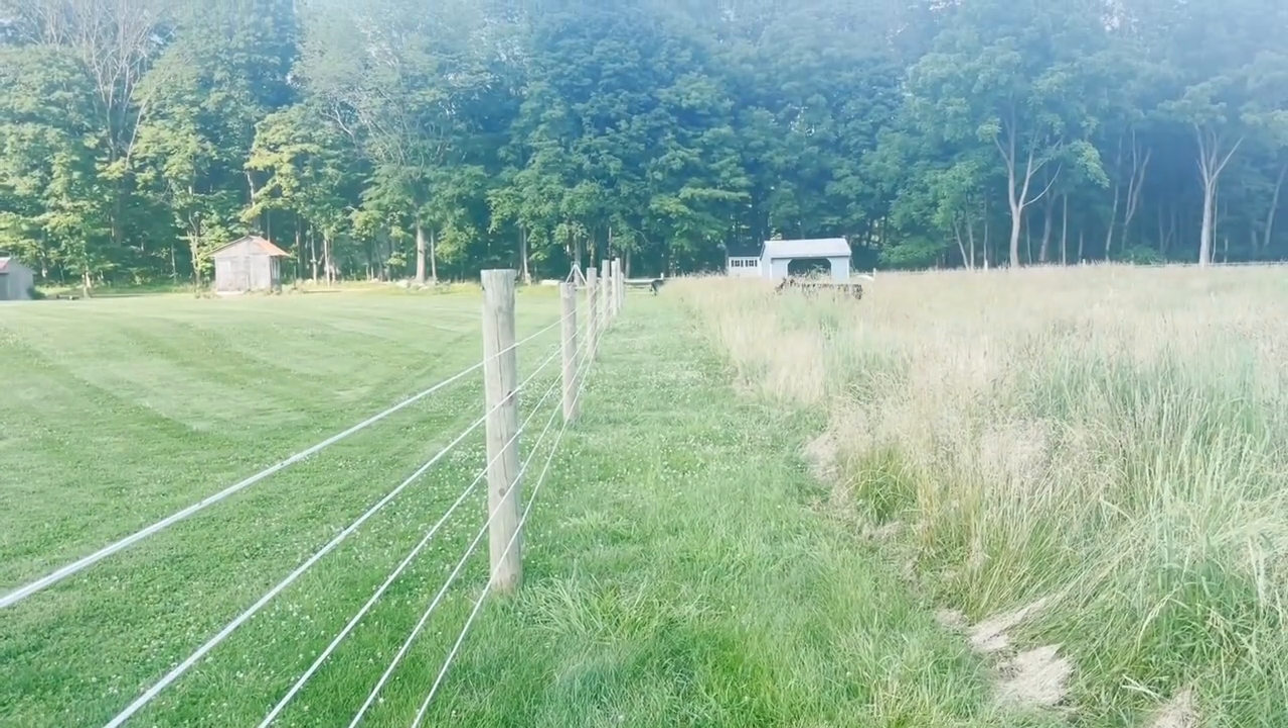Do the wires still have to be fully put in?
No.